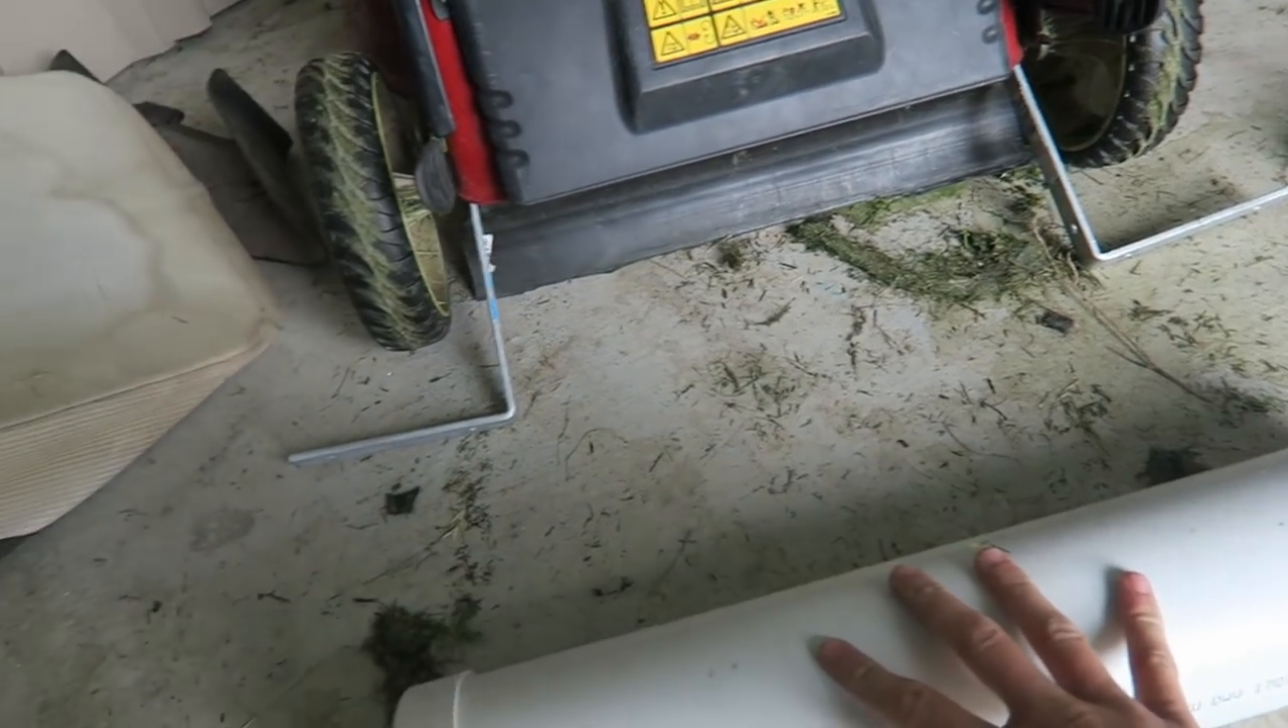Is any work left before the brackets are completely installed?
No.